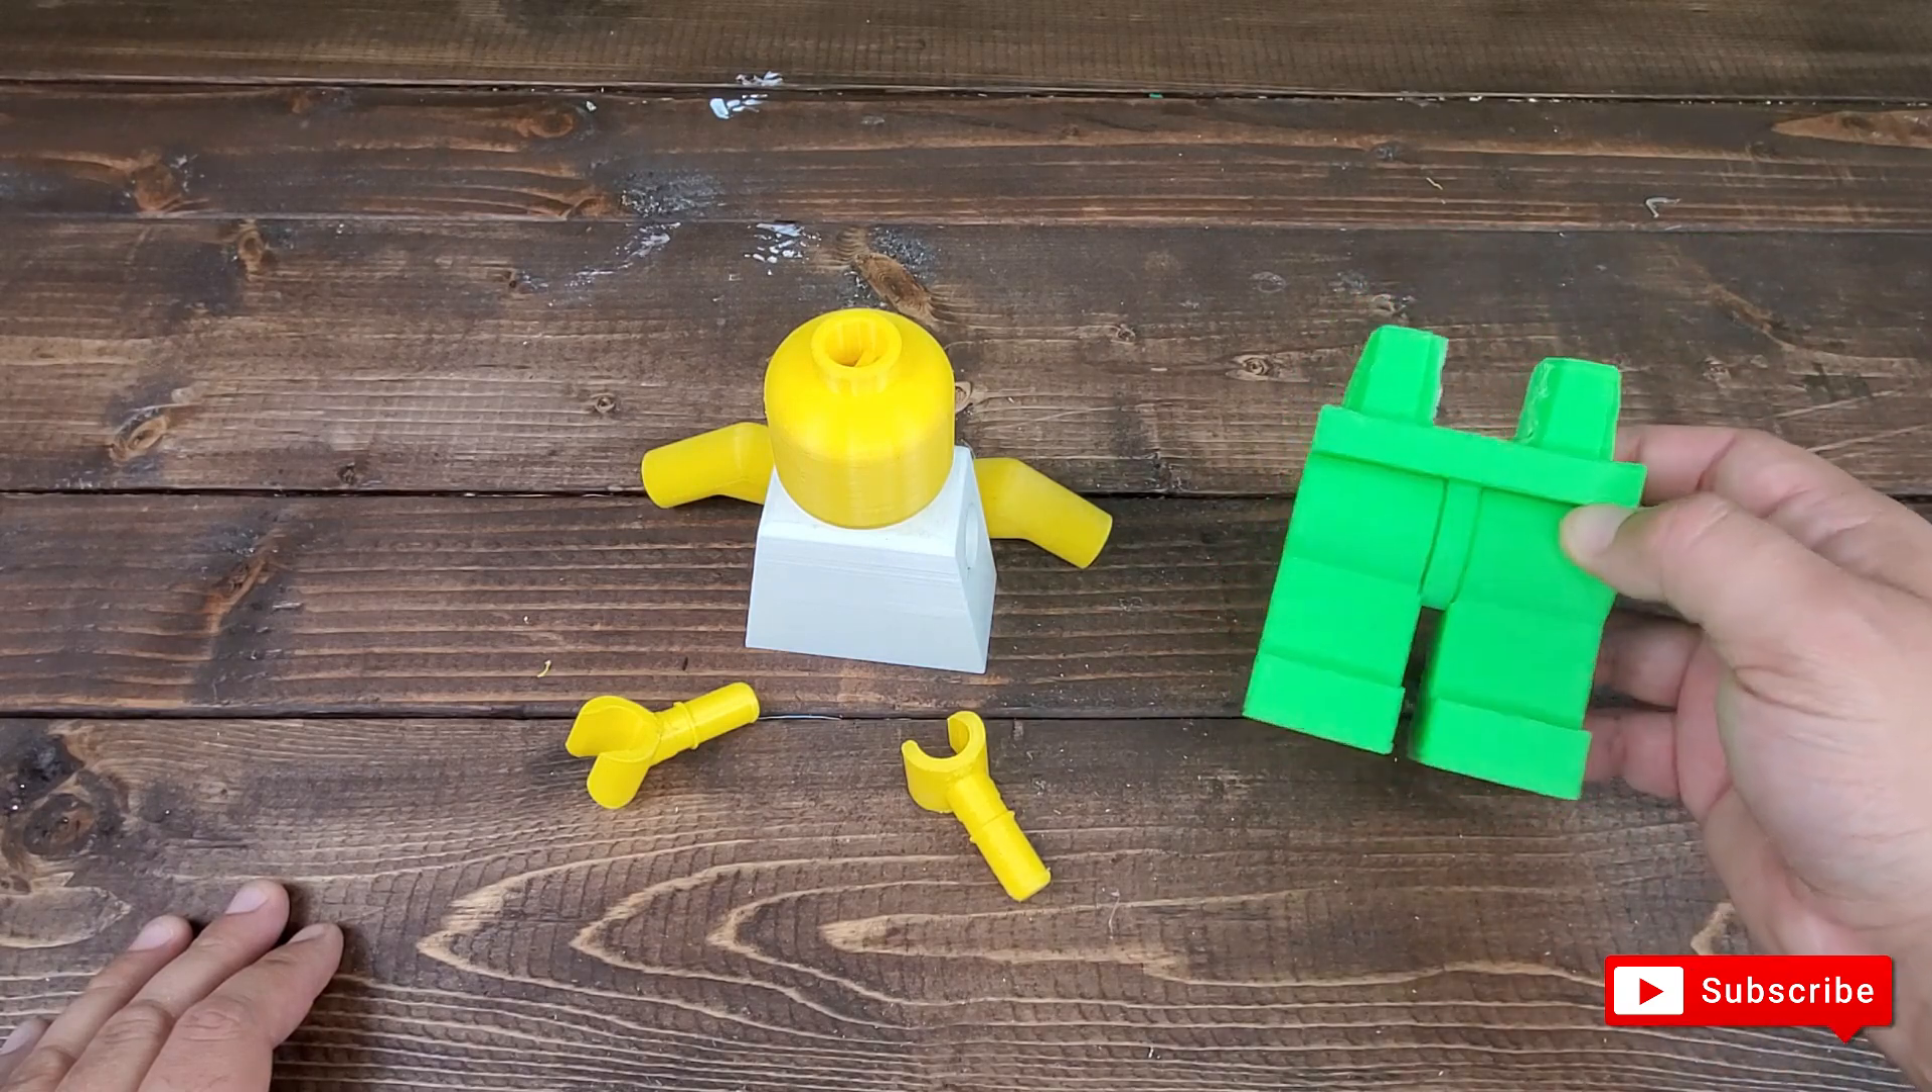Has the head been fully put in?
Yes.